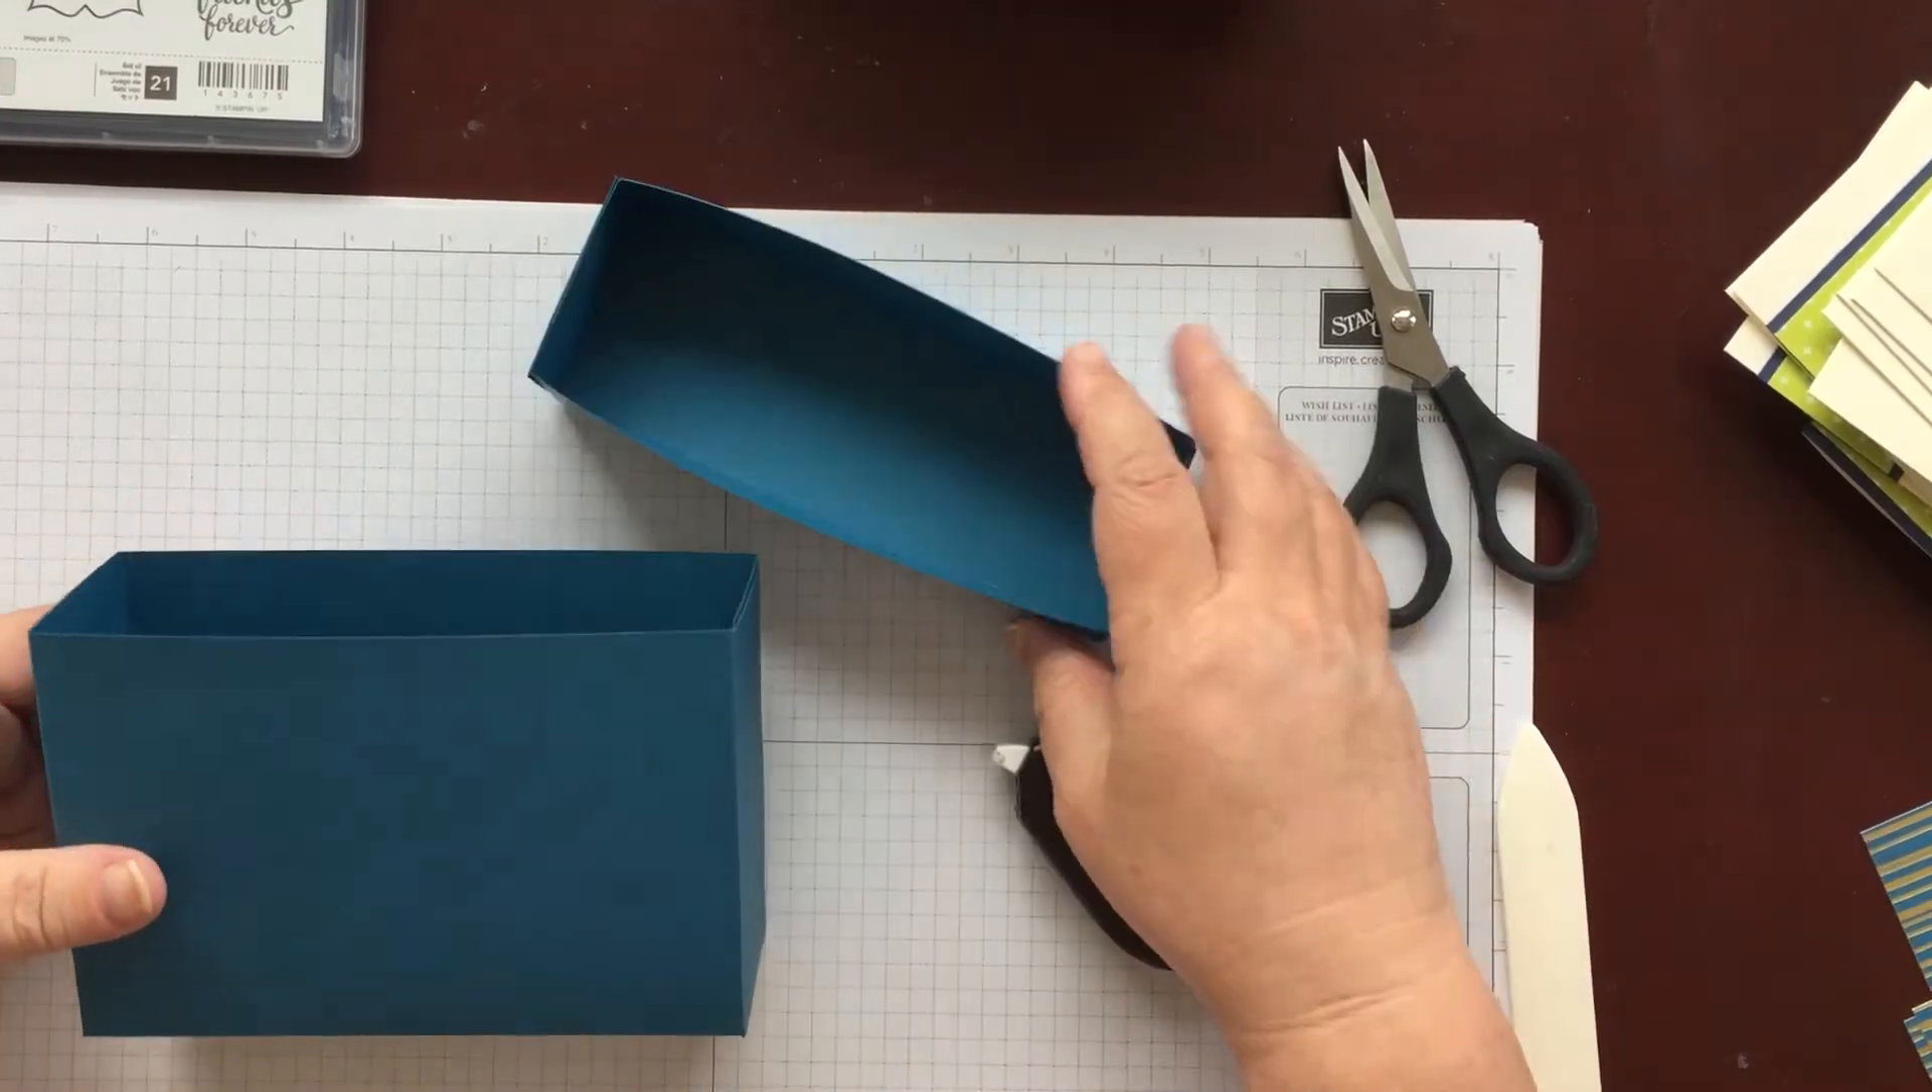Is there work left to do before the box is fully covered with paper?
Yes.